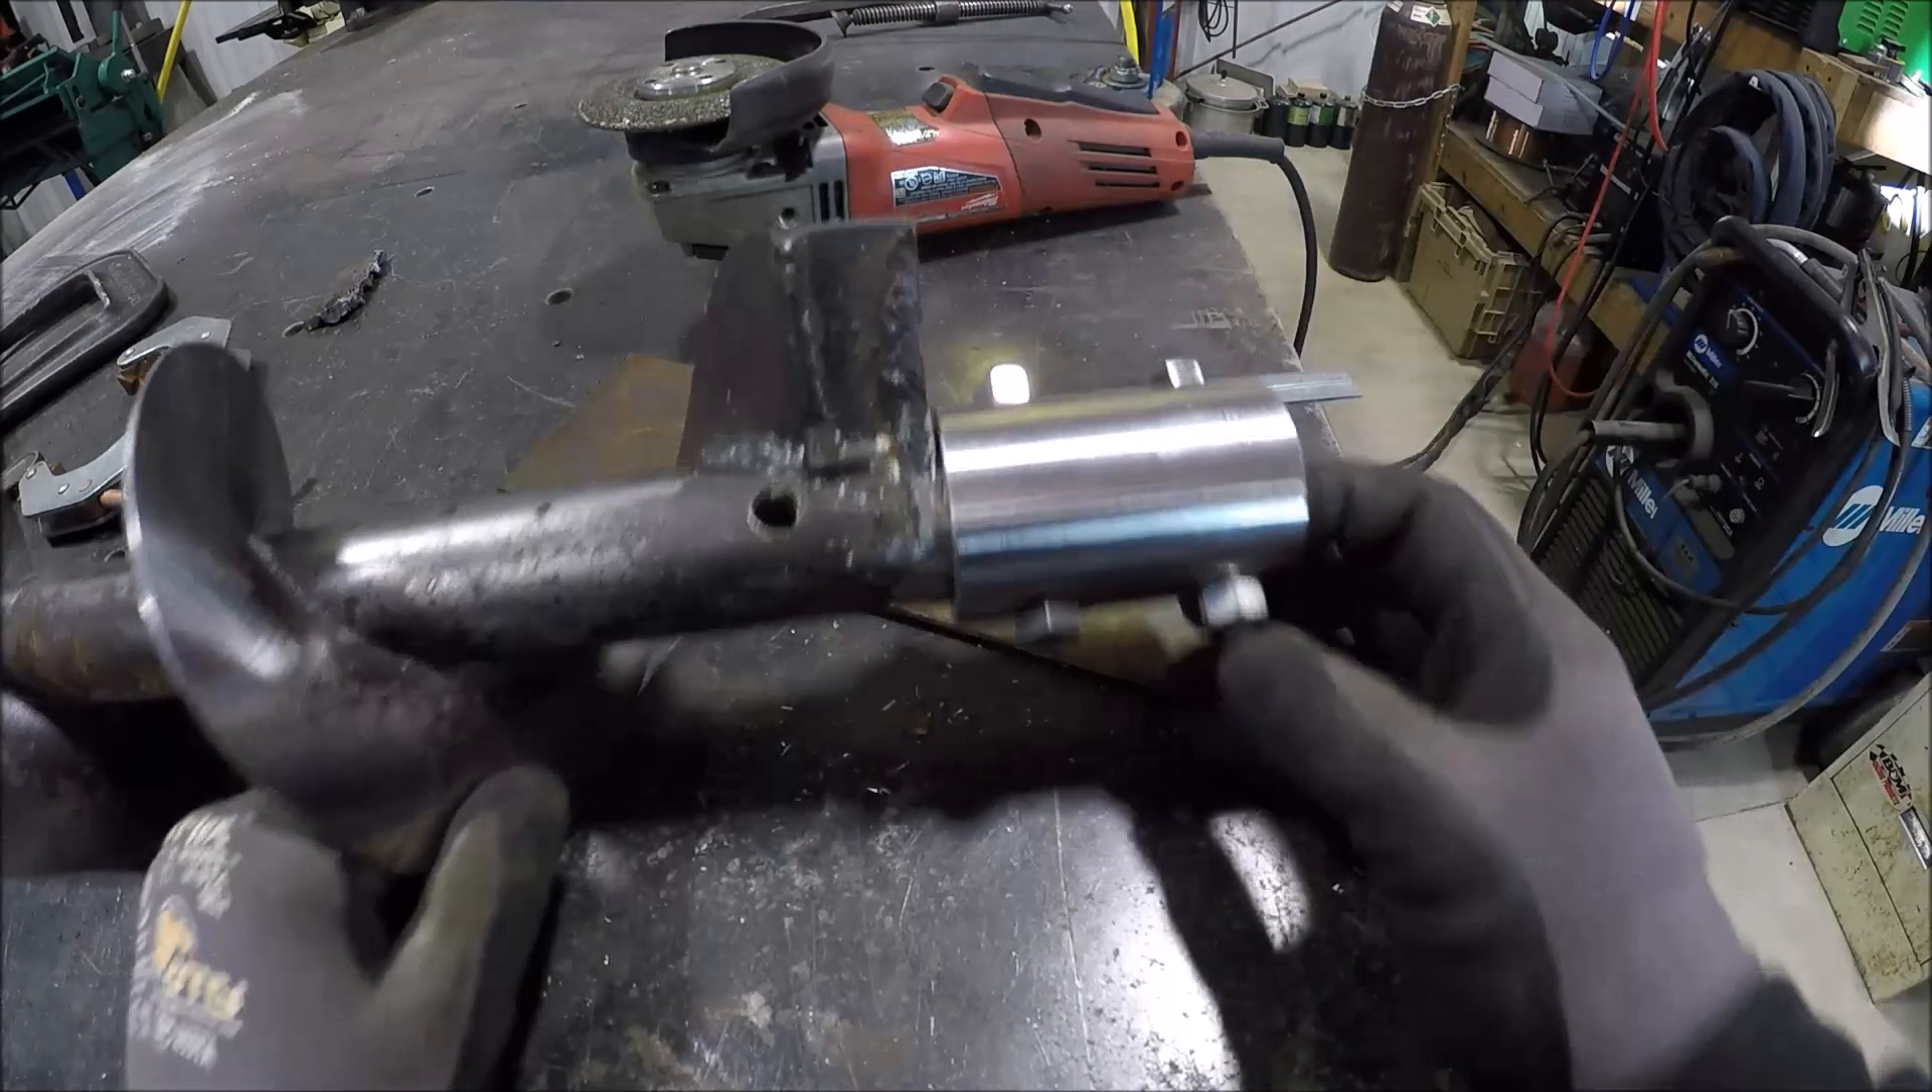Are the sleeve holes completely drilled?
Yes.